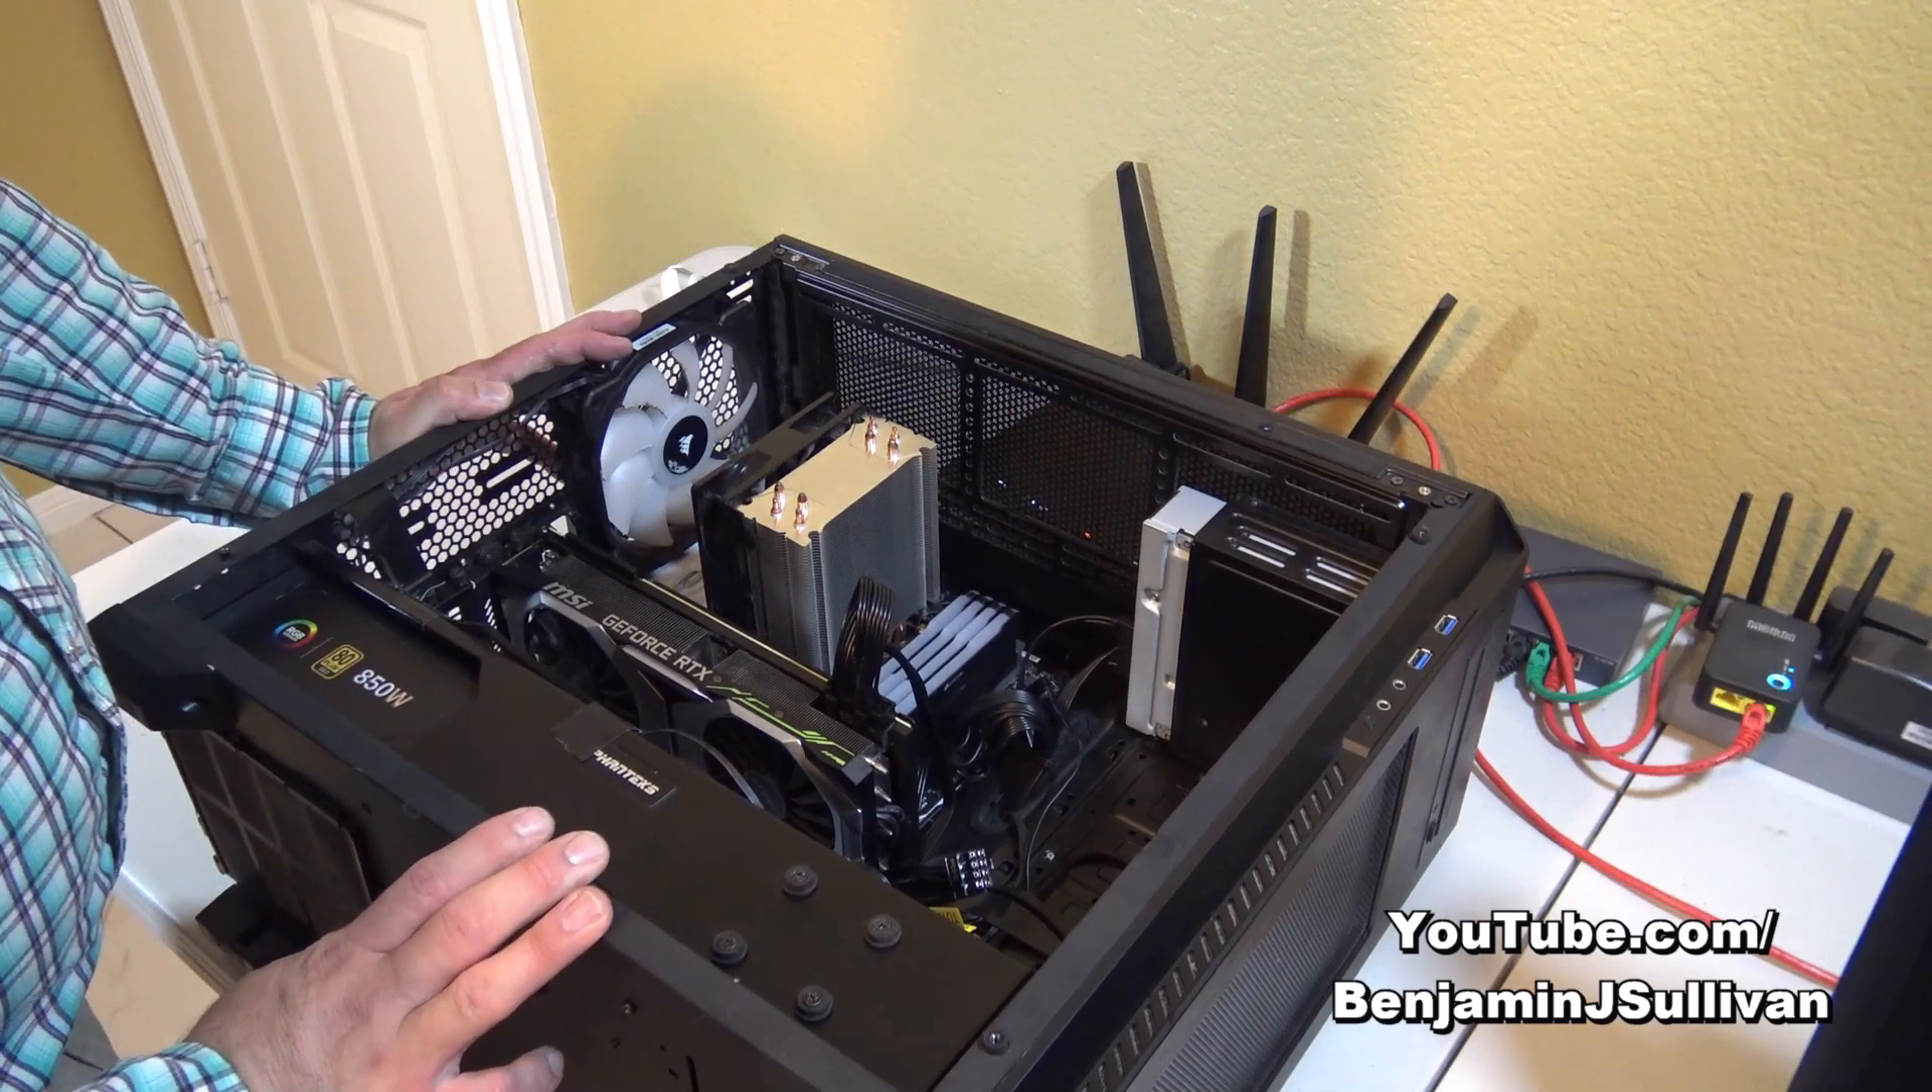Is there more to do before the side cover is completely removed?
No.